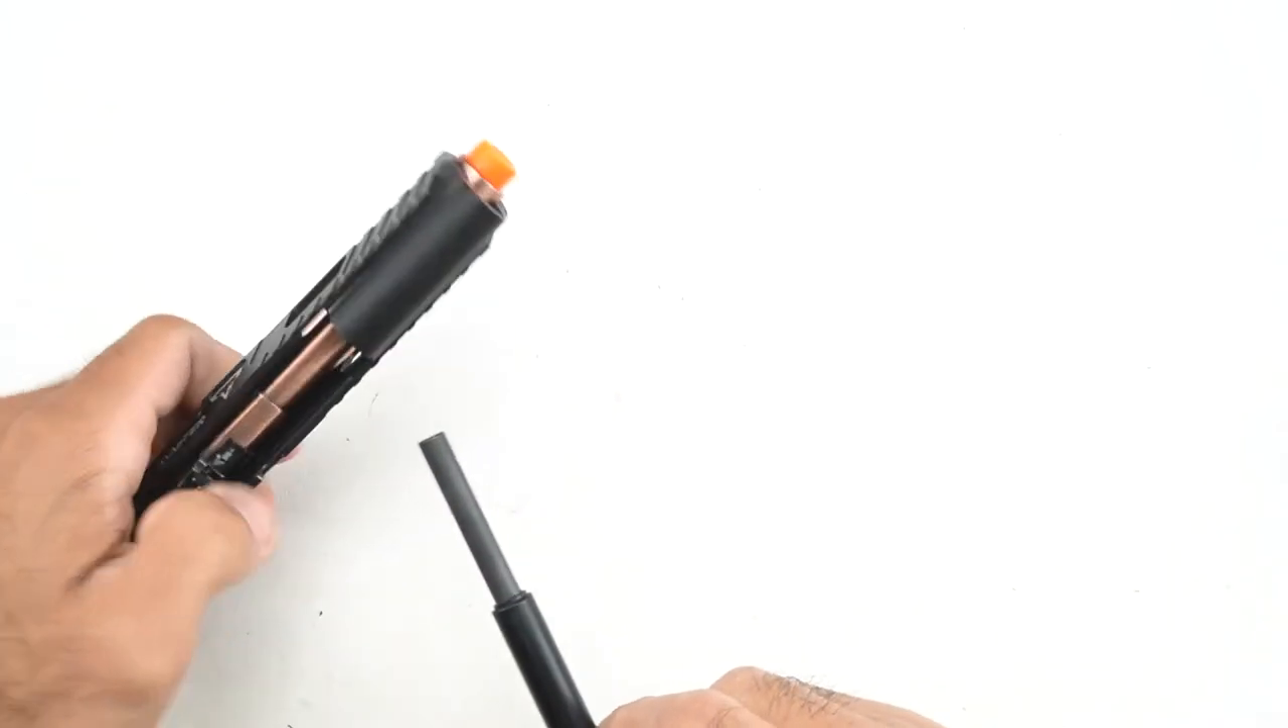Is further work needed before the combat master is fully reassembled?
Yes.